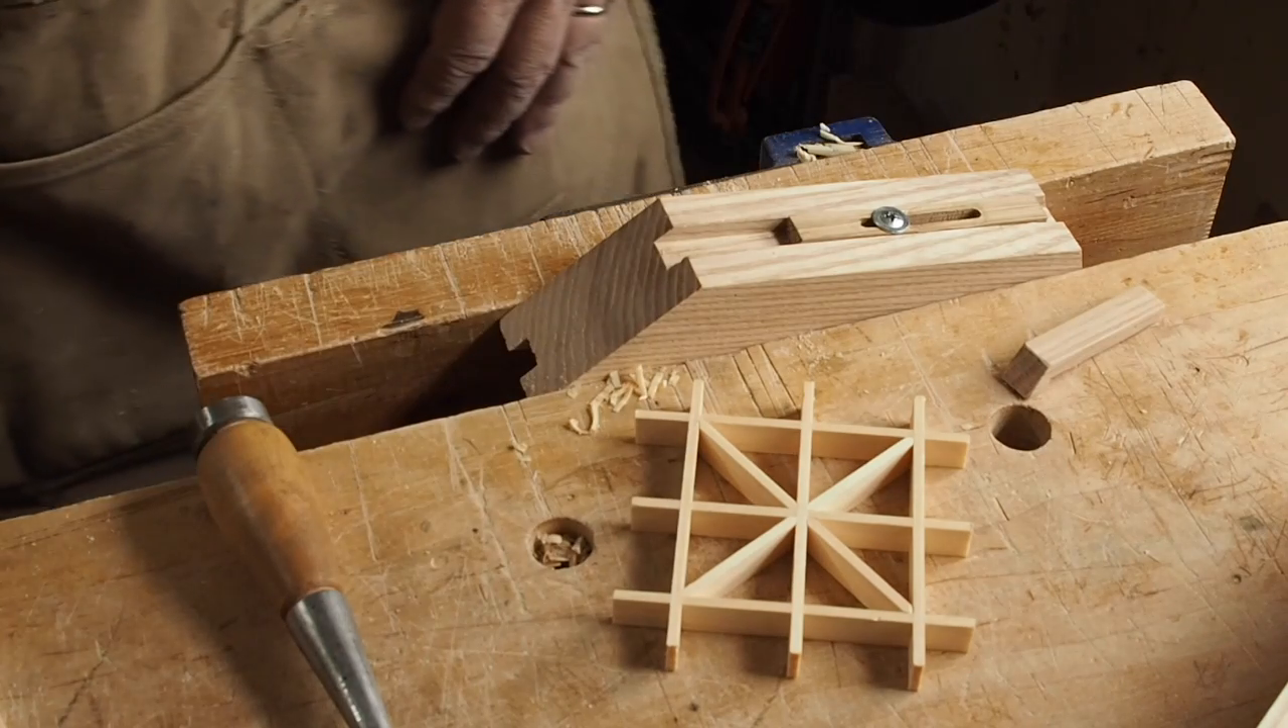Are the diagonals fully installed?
Yes.